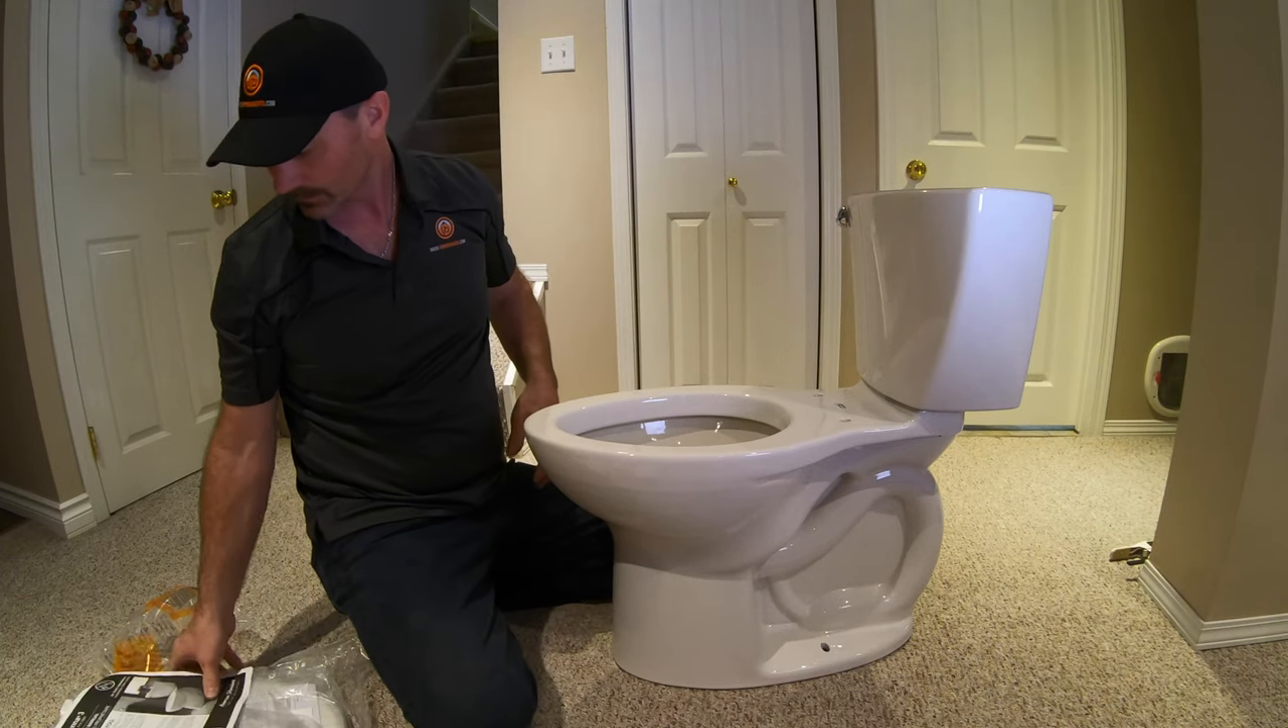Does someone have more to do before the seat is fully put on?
Yes.